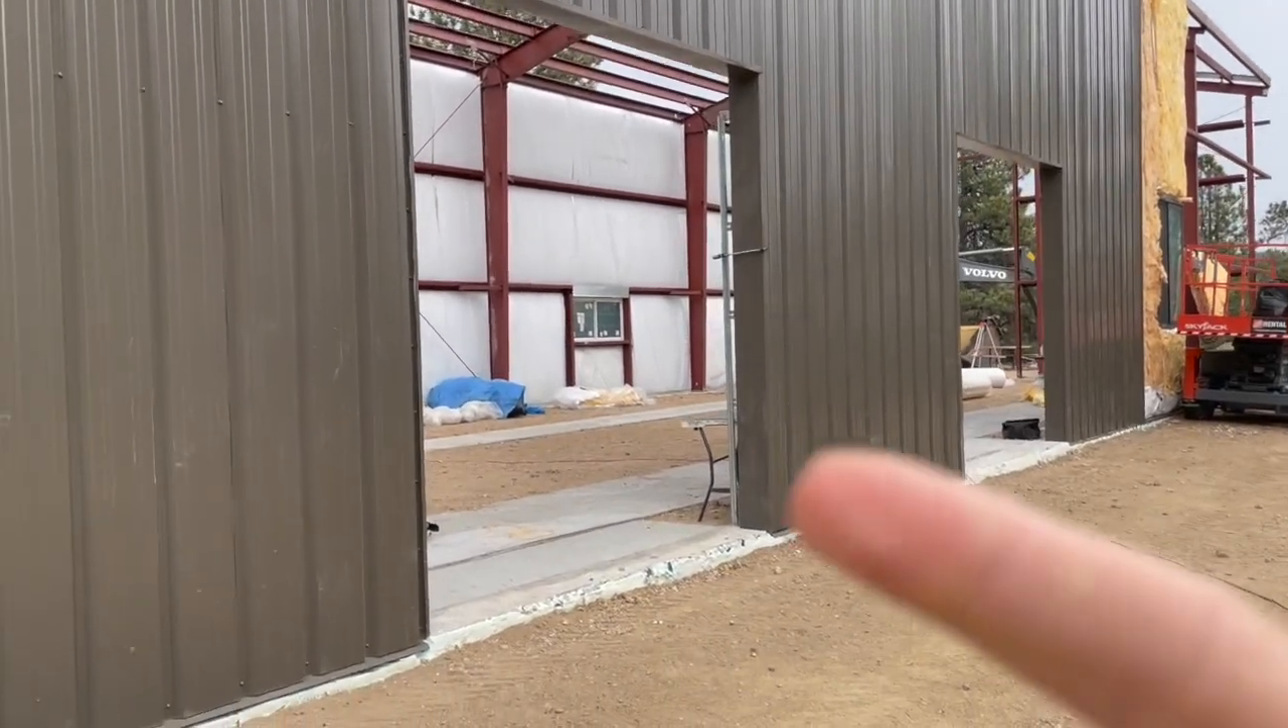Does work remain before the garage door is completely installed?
Yes.